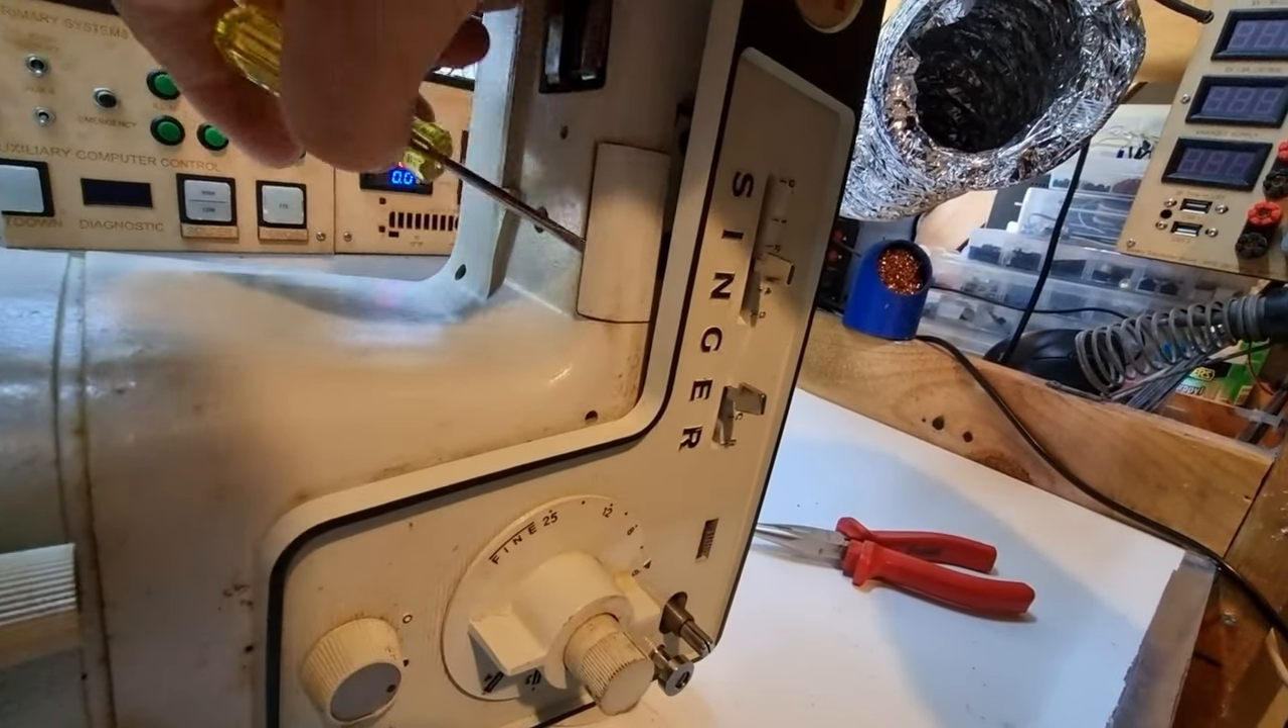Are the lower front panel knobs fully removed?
No.